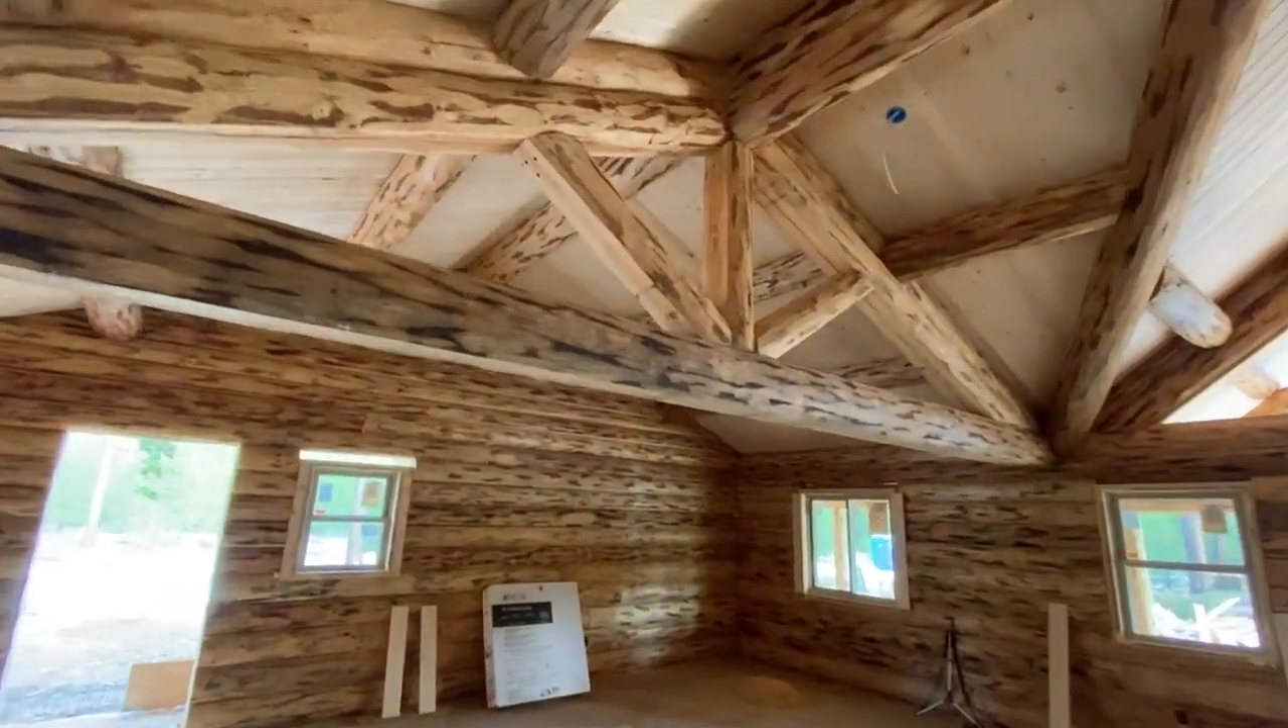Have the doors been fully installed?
No.